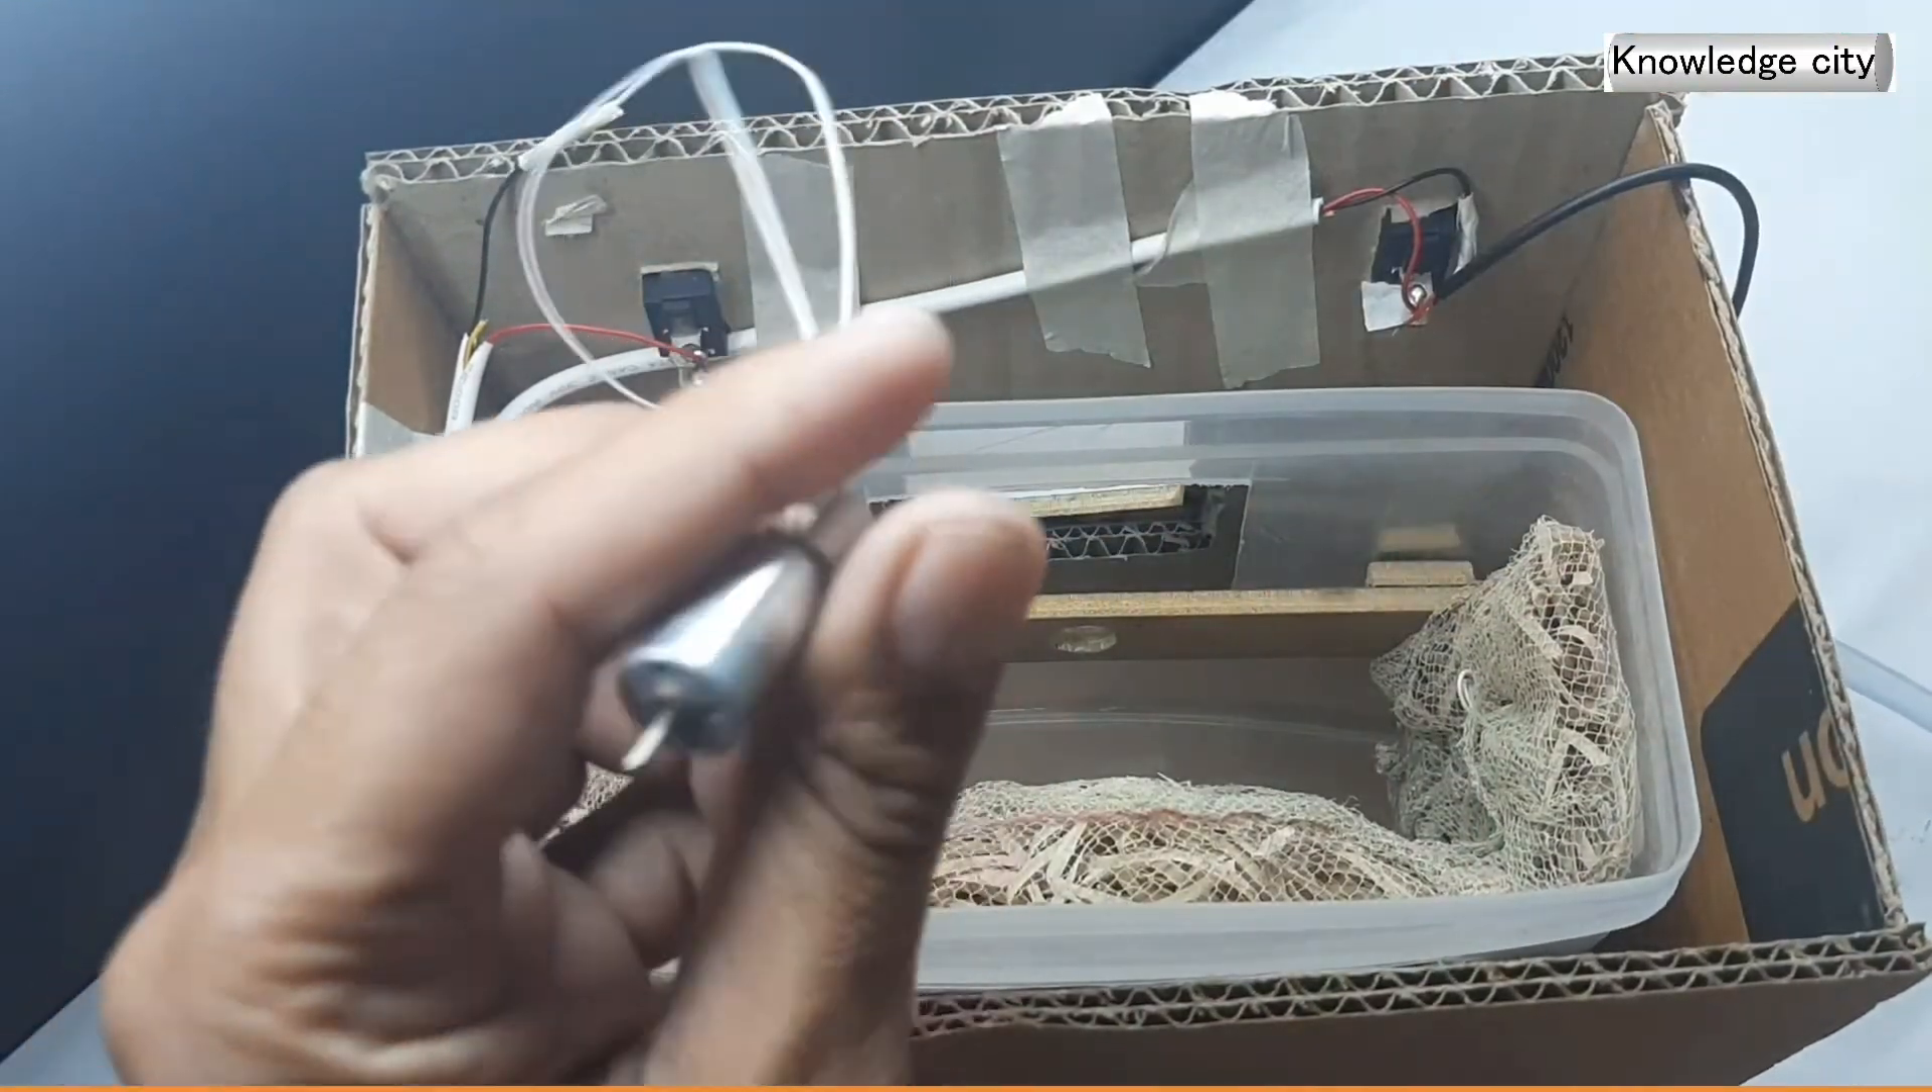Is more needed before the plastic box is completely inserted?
No.